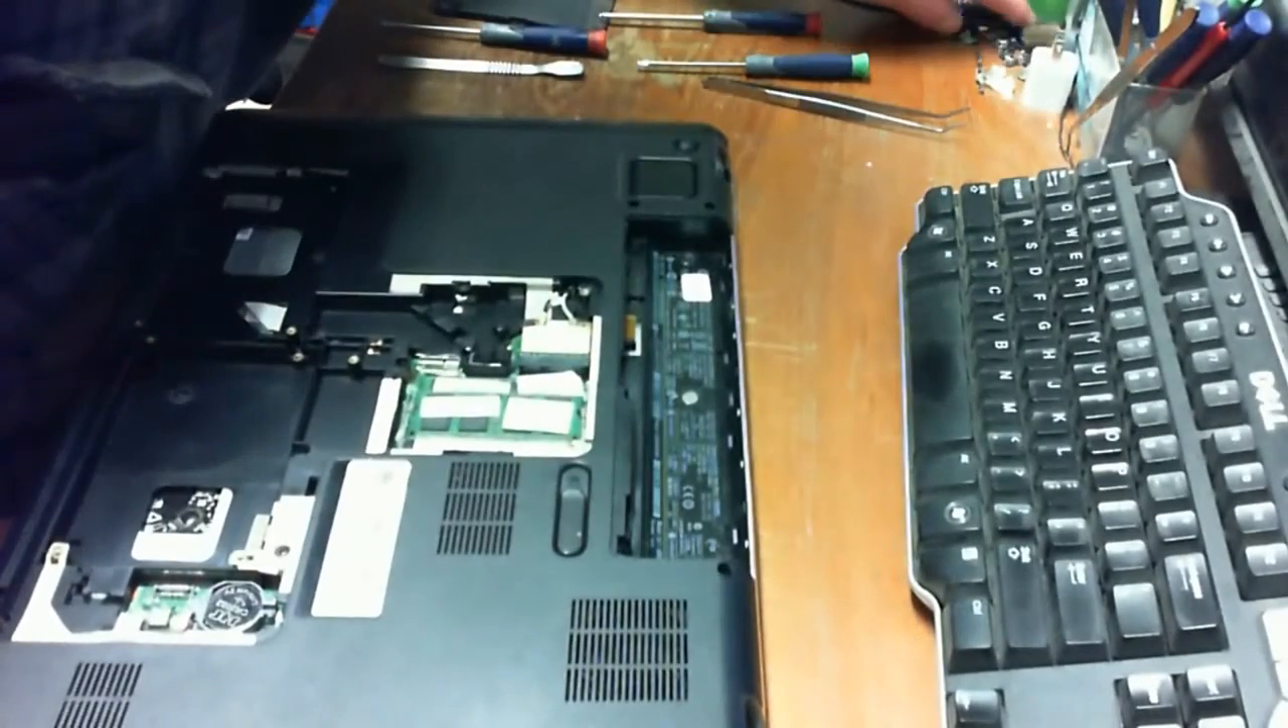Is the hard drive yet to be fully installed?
Yes.